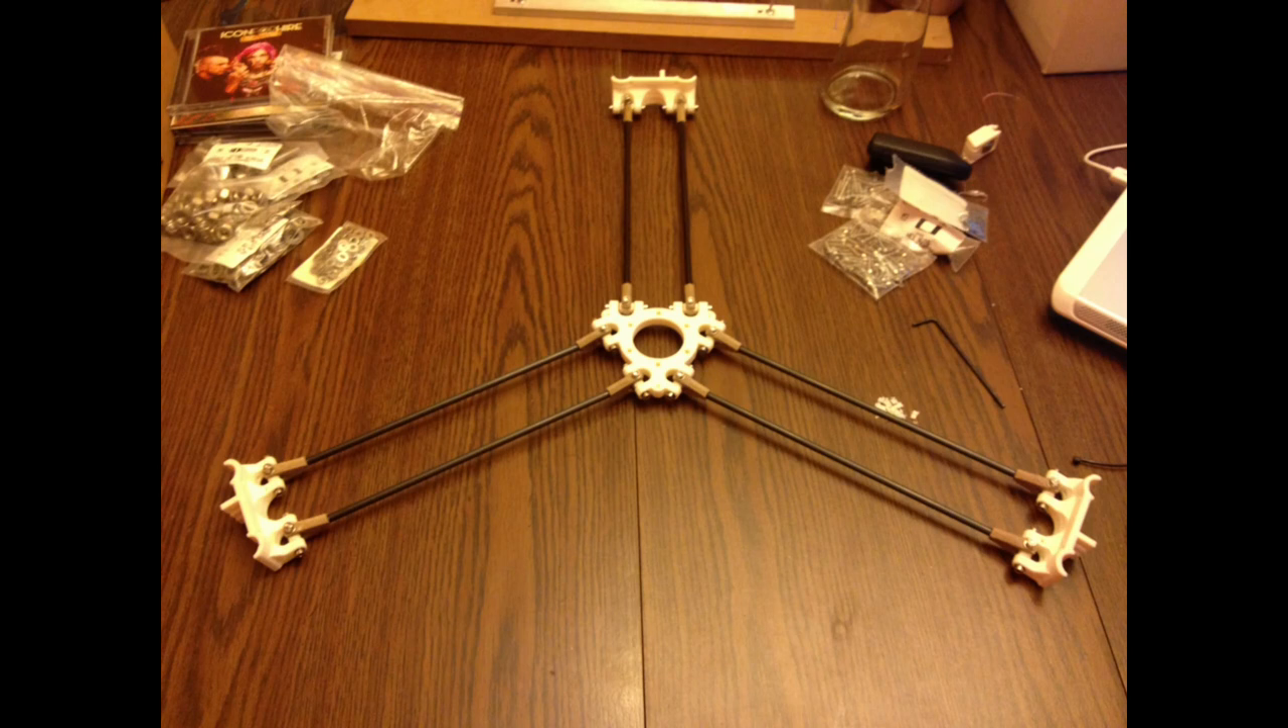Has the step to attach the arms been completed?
Yes.